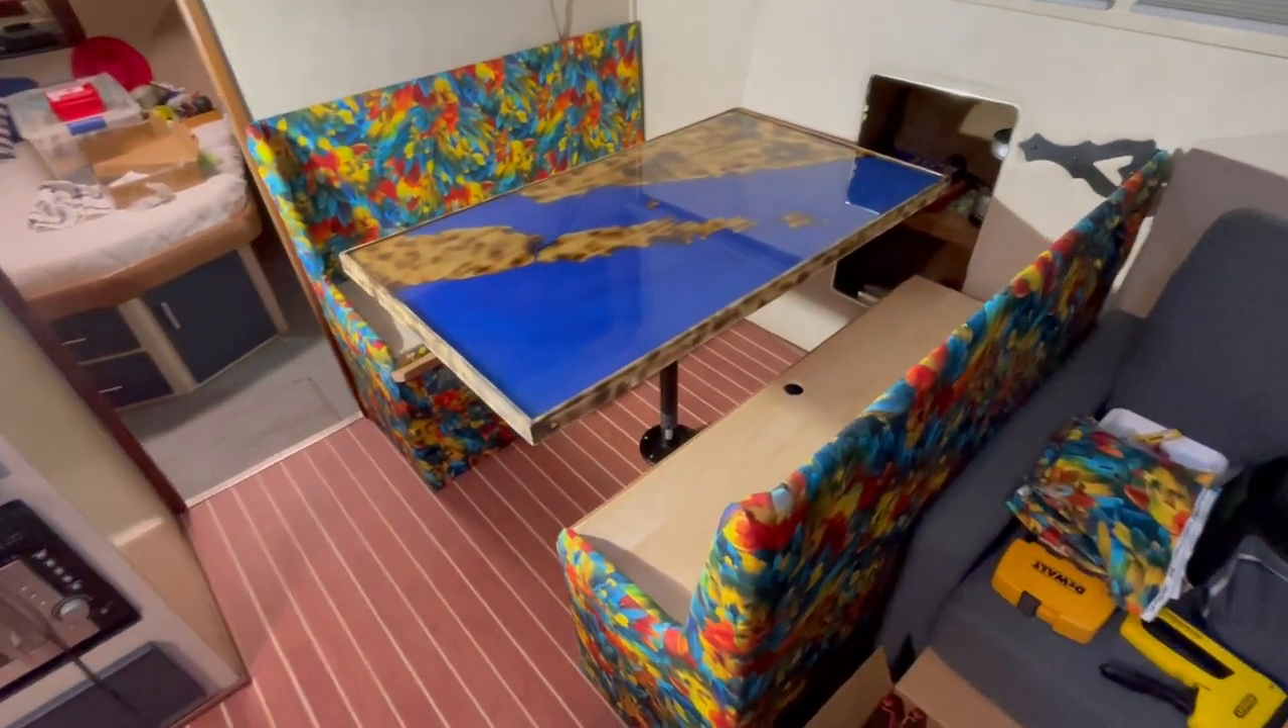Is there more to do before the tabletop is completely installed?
No.